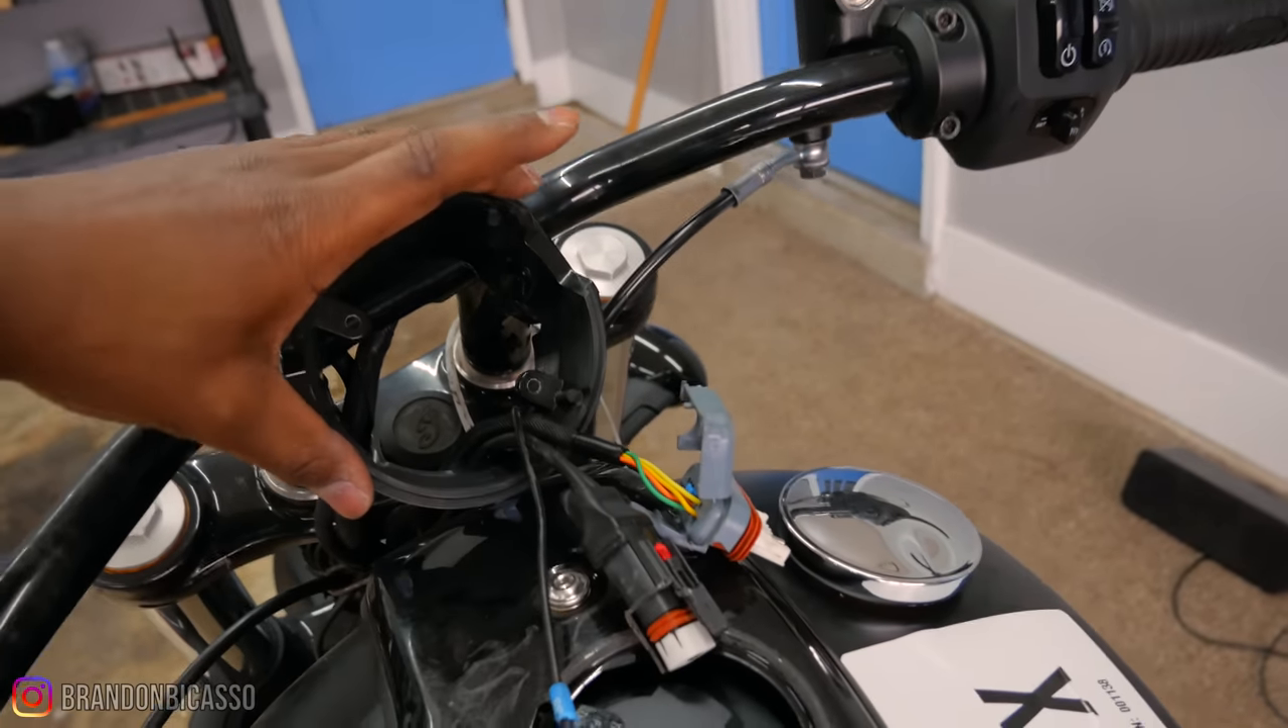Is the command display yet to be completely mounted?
Yes.